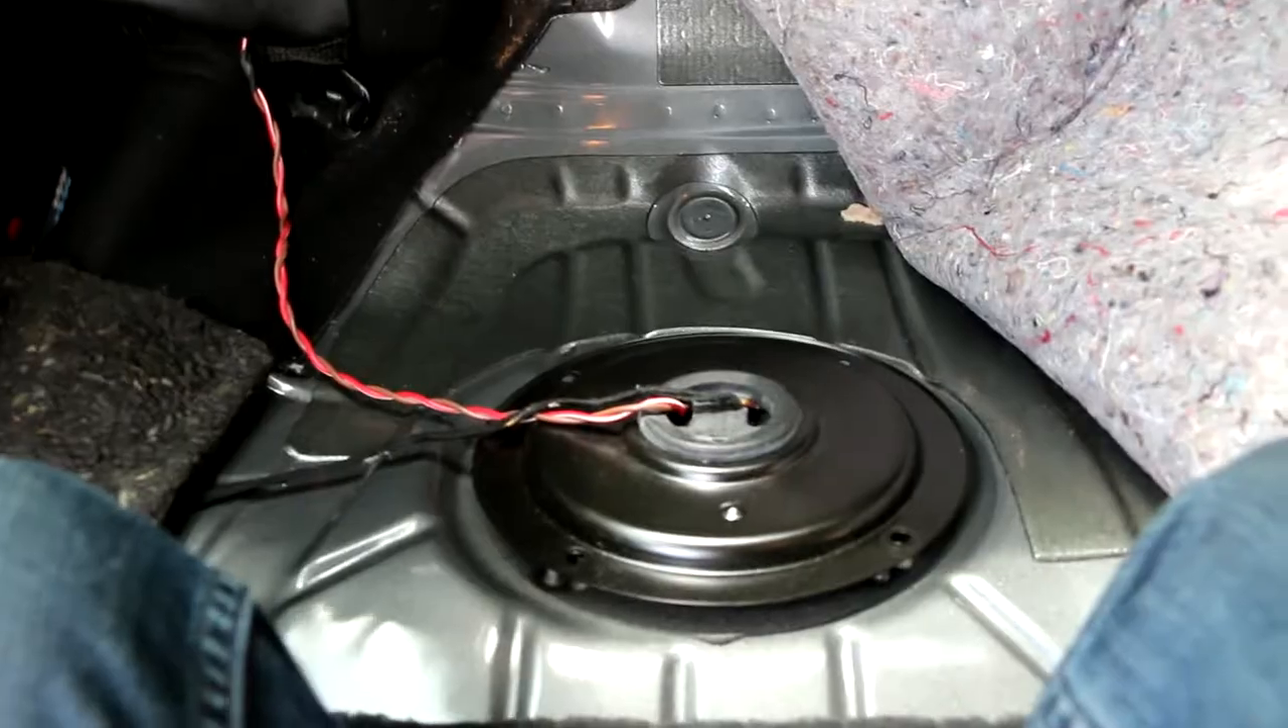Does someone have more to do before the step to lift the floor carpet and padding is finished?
No.